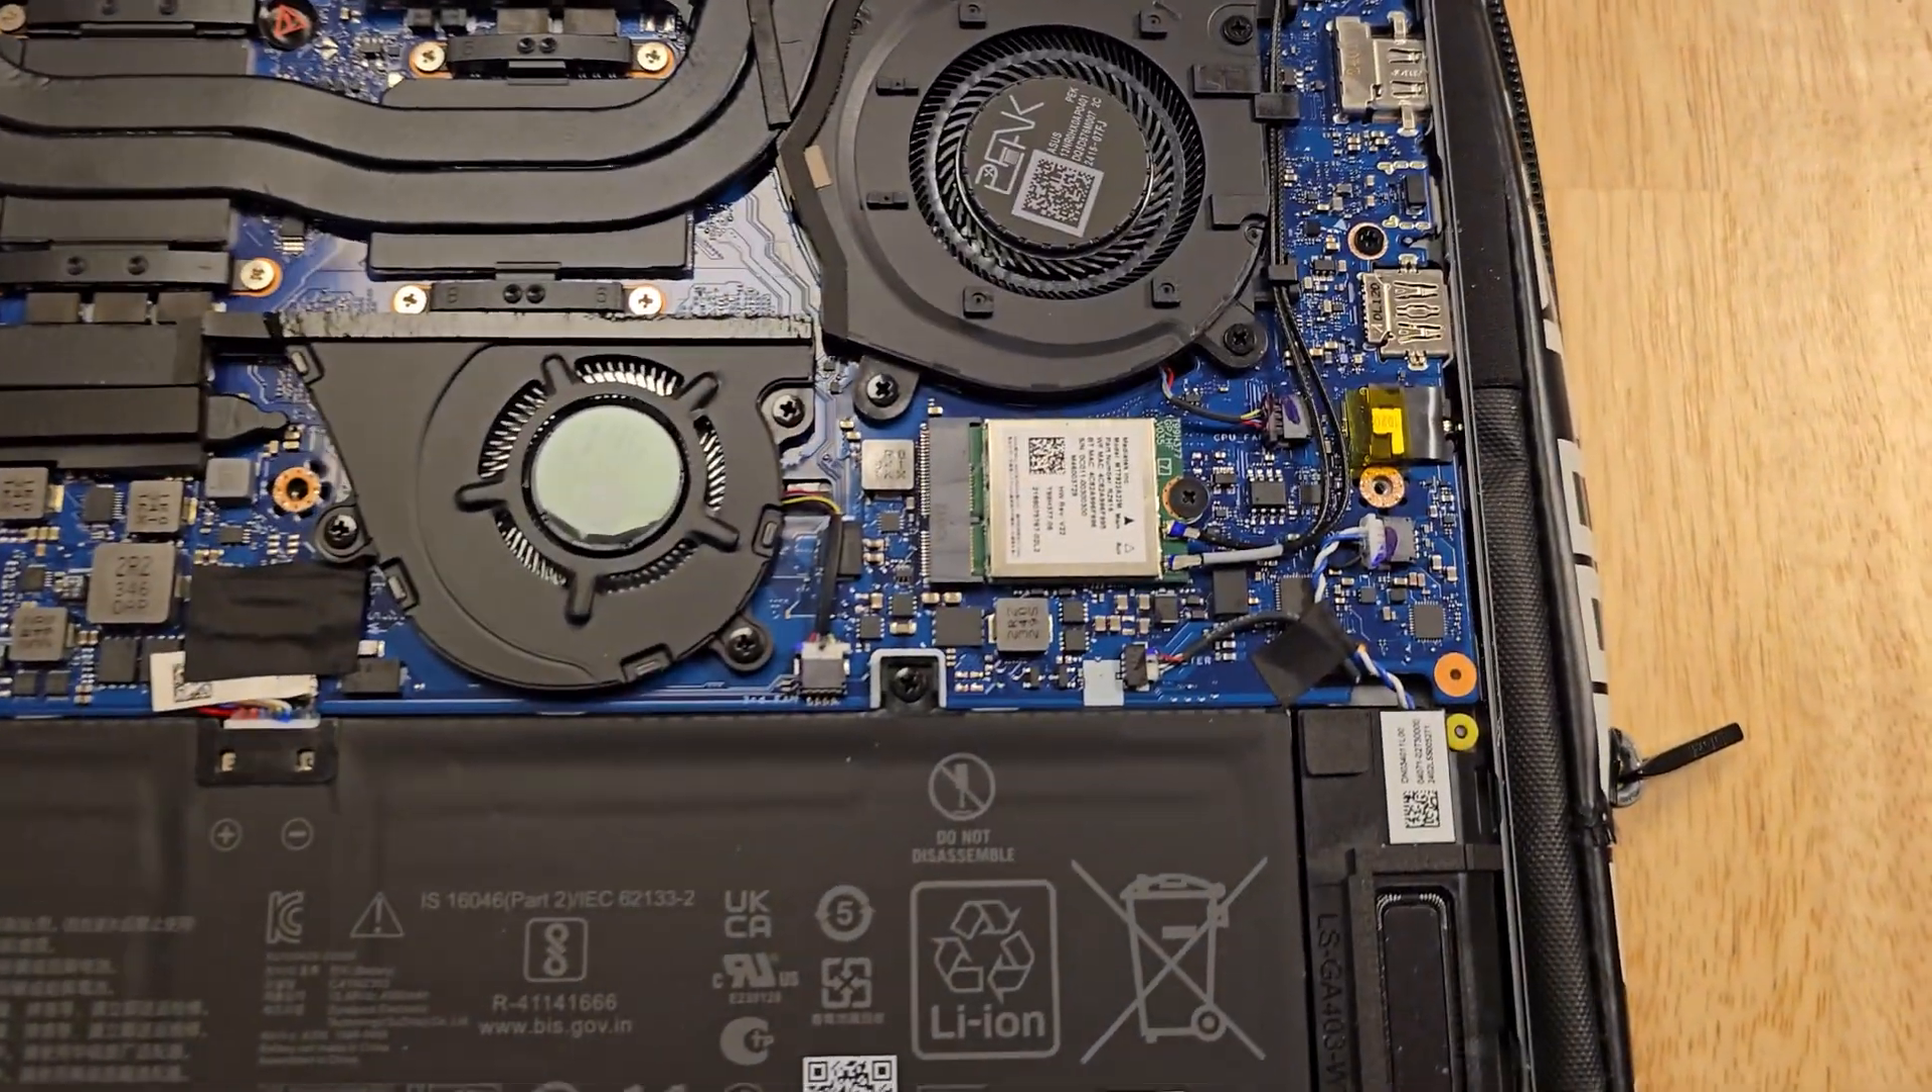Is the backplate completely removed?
Yes.